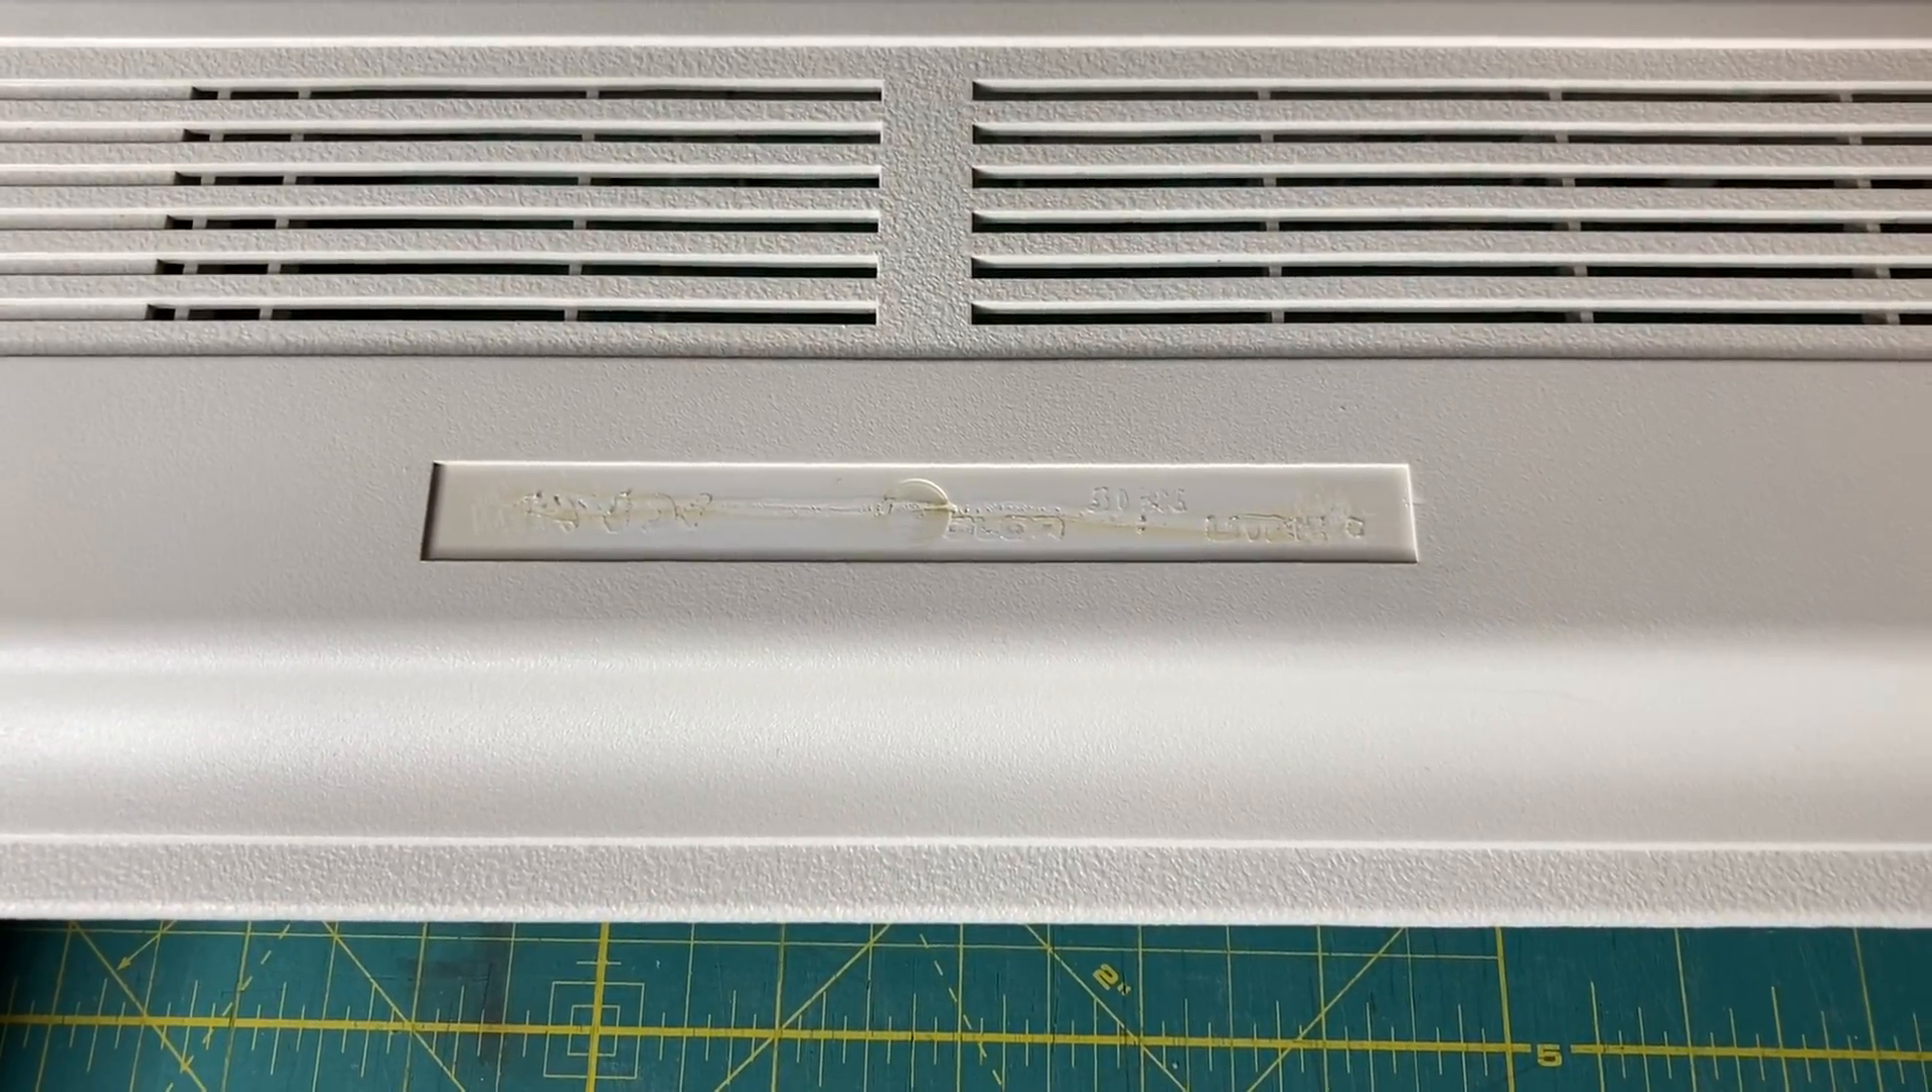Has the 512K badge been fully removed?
Yes.